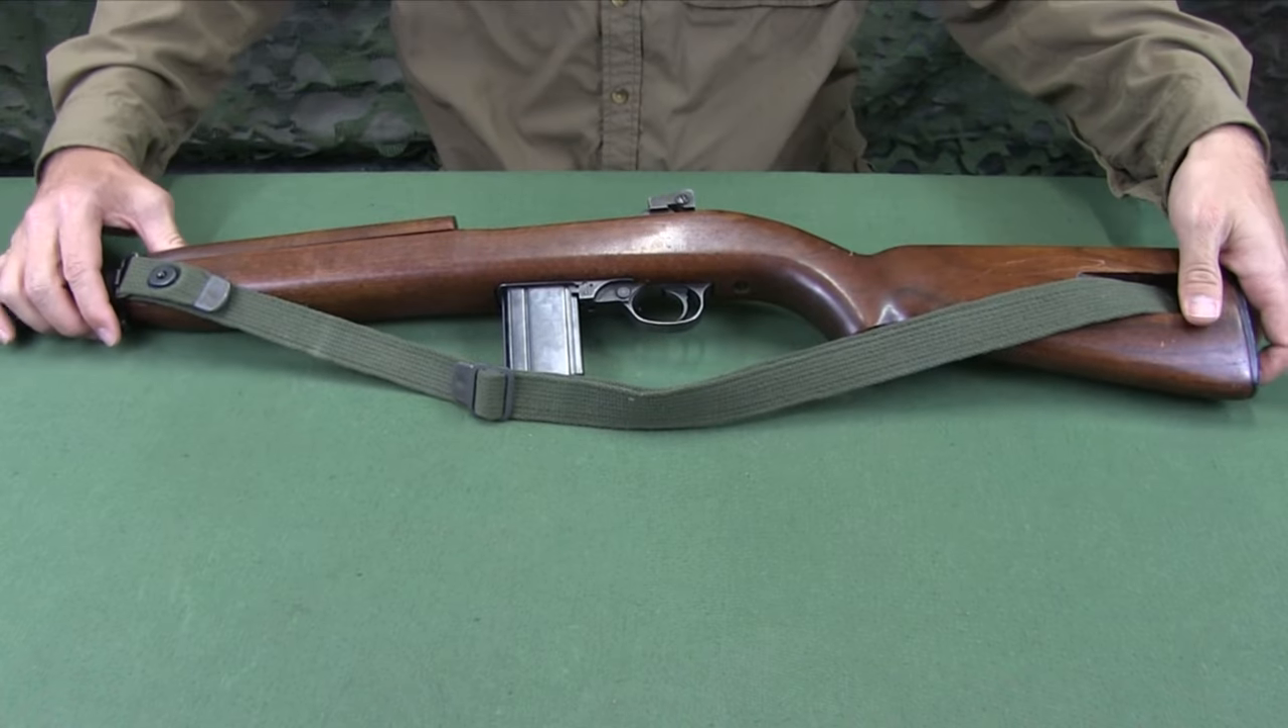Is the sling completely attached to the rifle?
Yes.